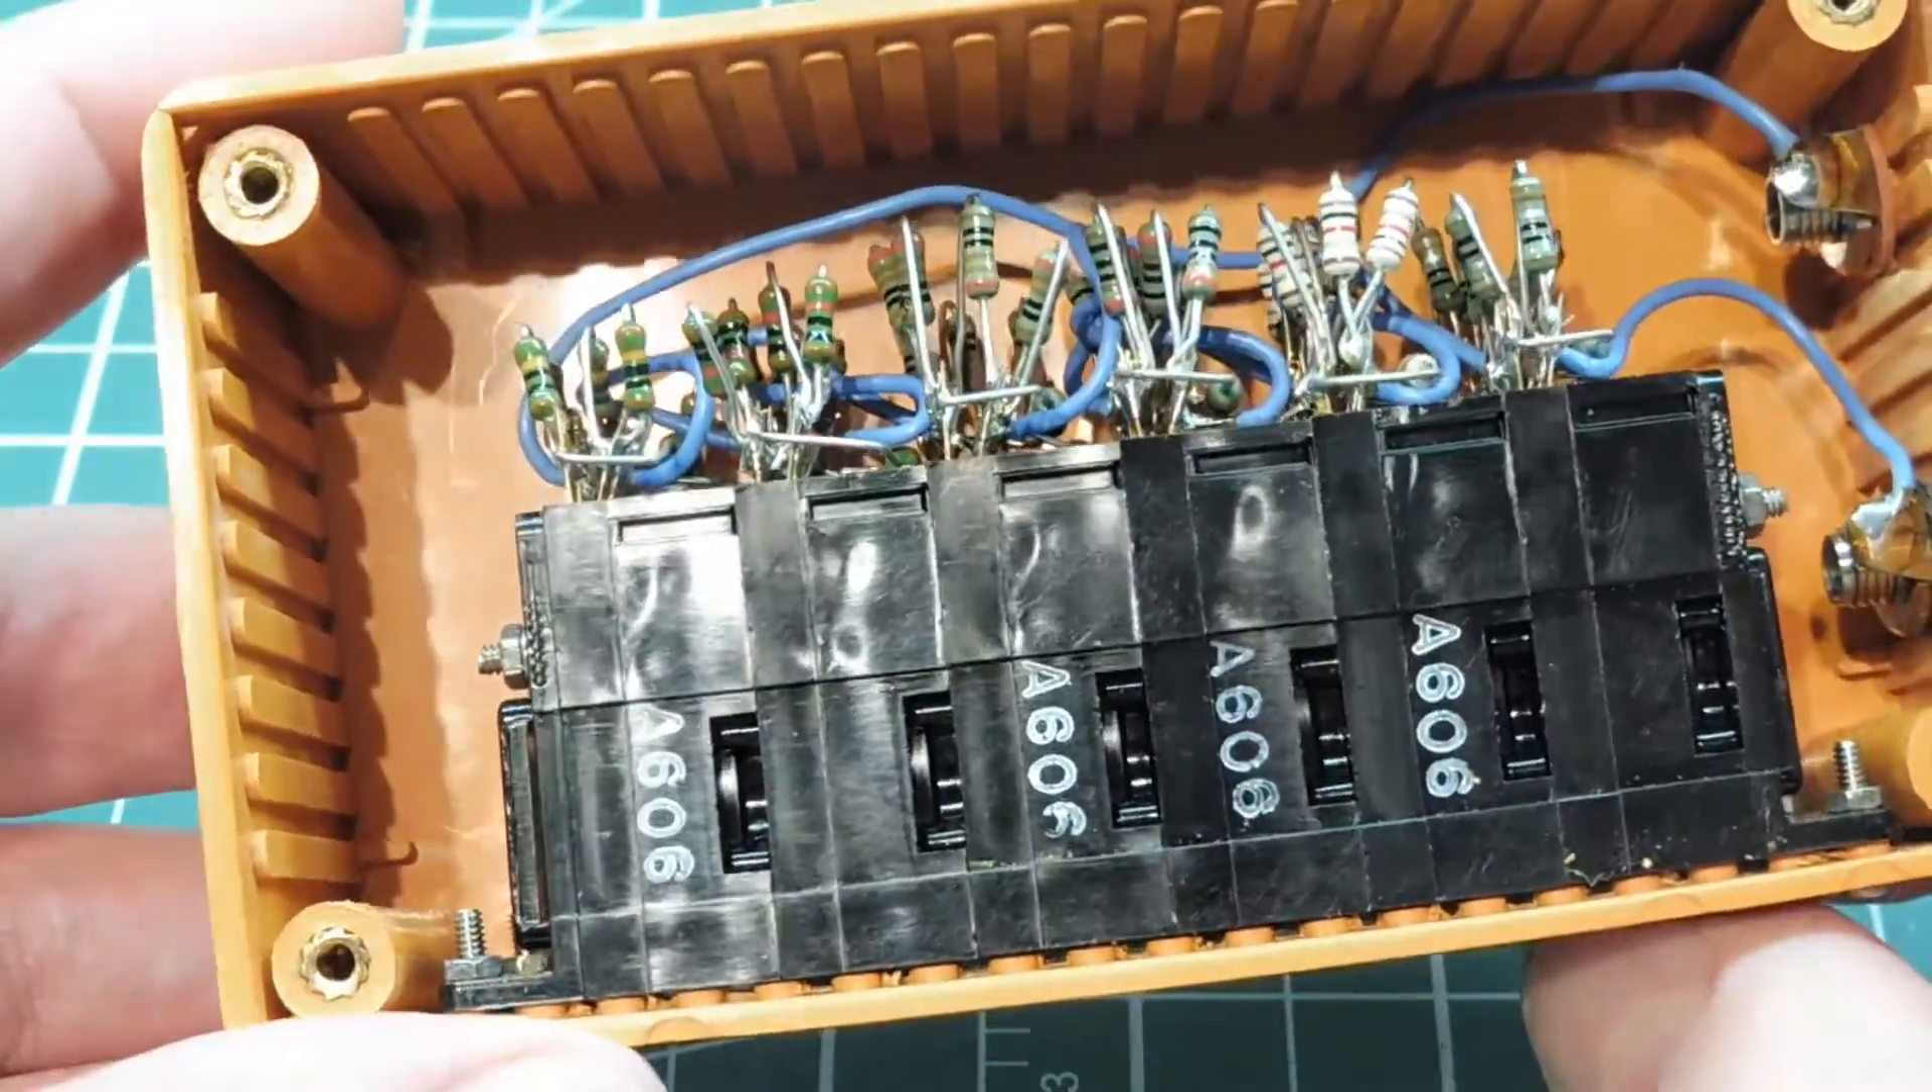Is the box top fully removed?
Yes.